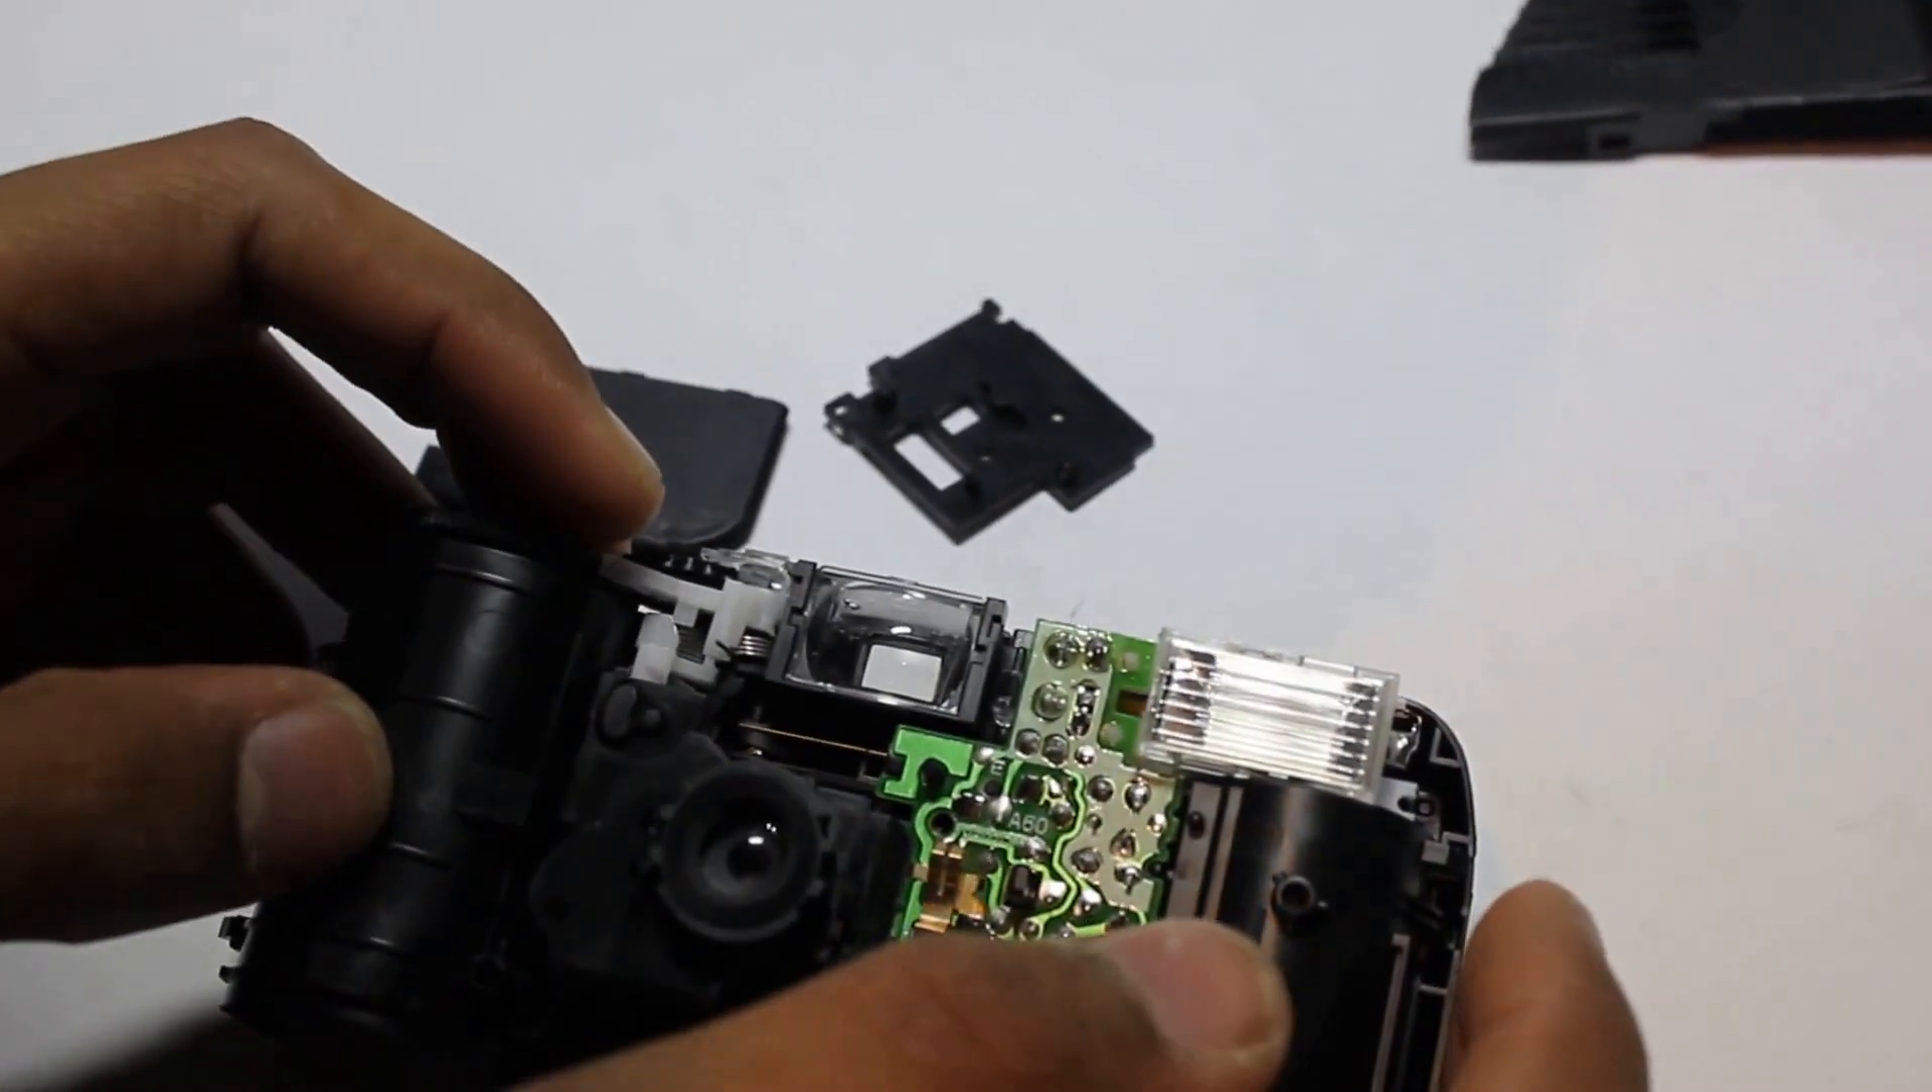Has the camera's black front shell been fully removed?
Yes.